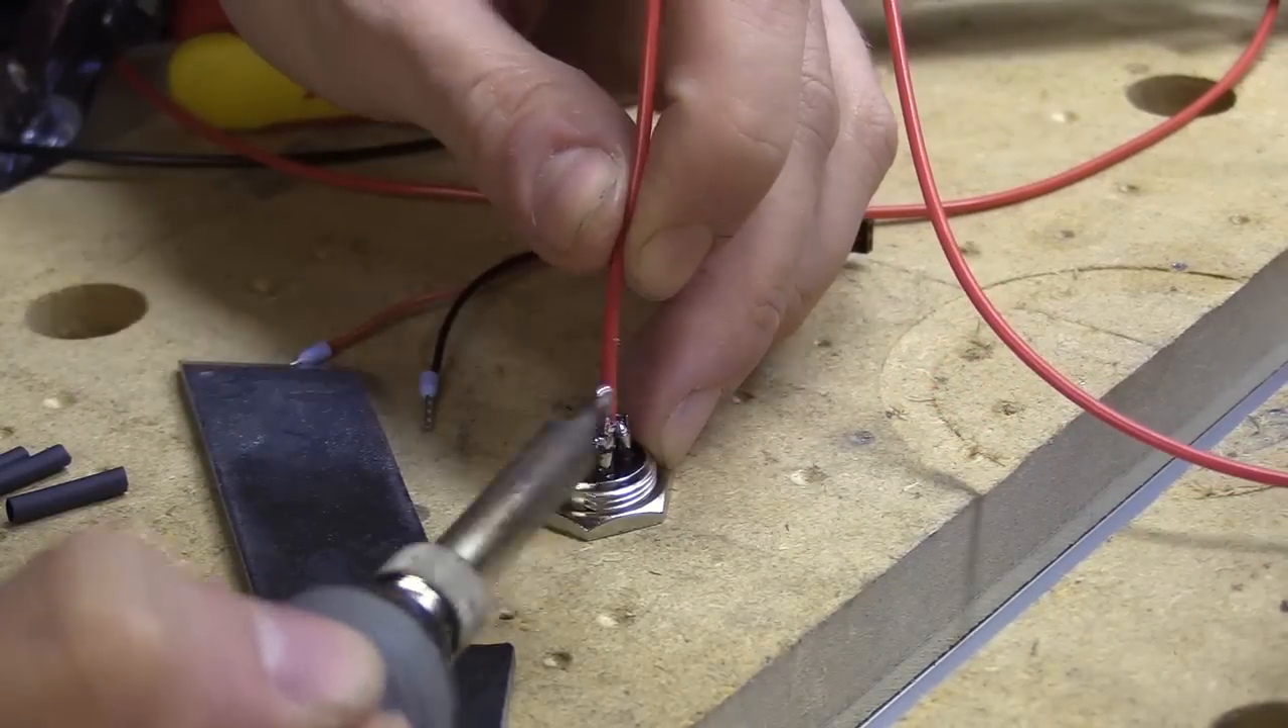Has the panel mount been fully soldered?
No.